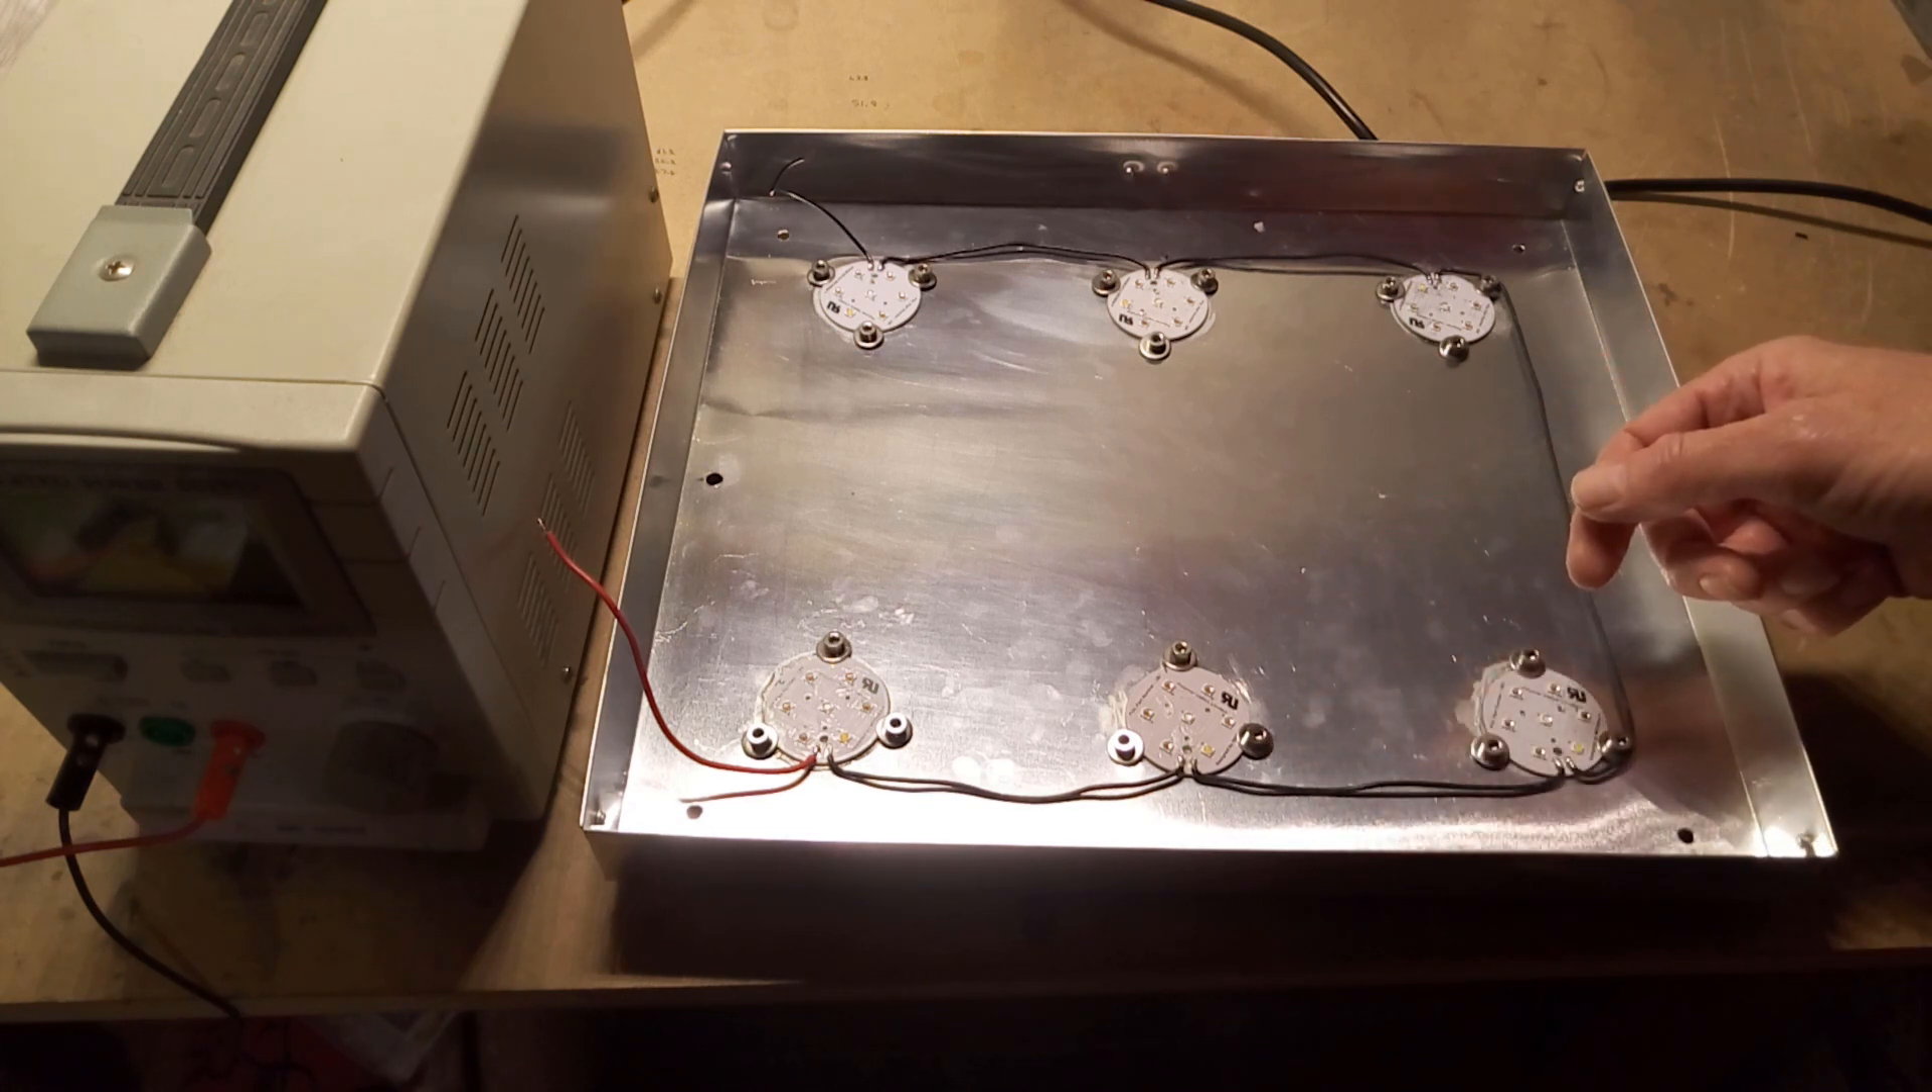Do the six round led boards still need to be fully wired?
No.